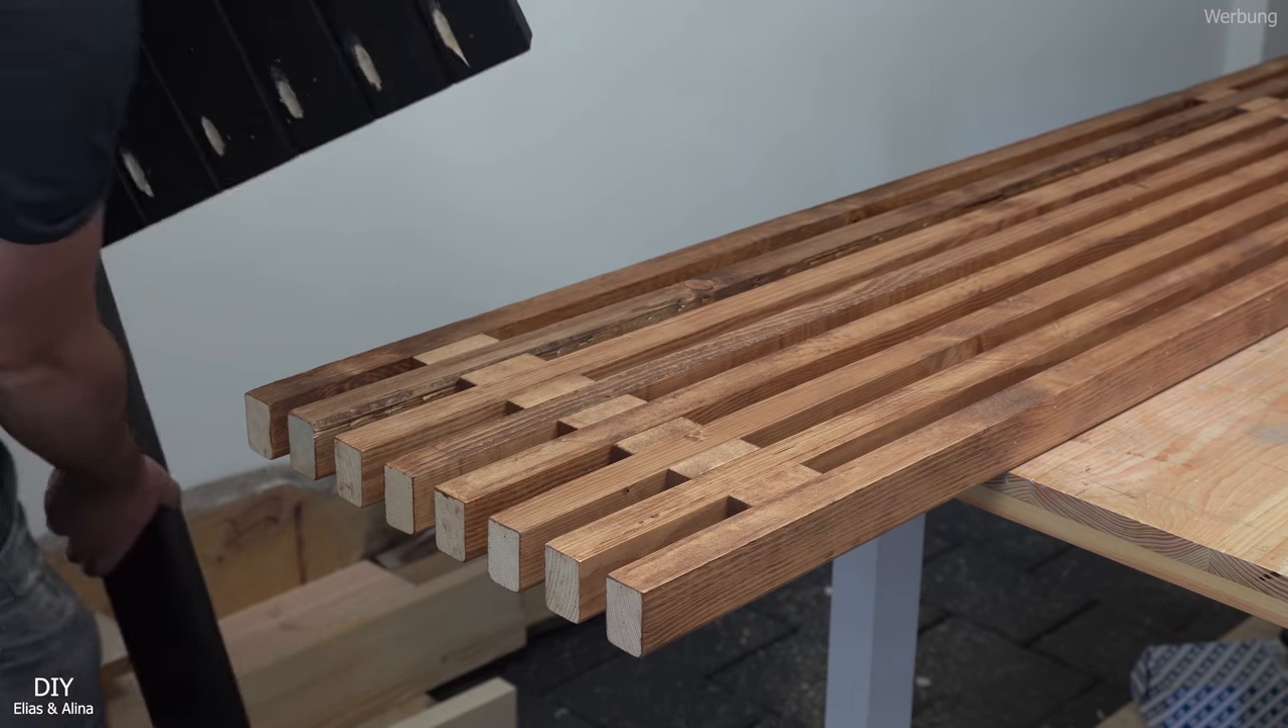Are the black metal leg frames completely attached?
No.